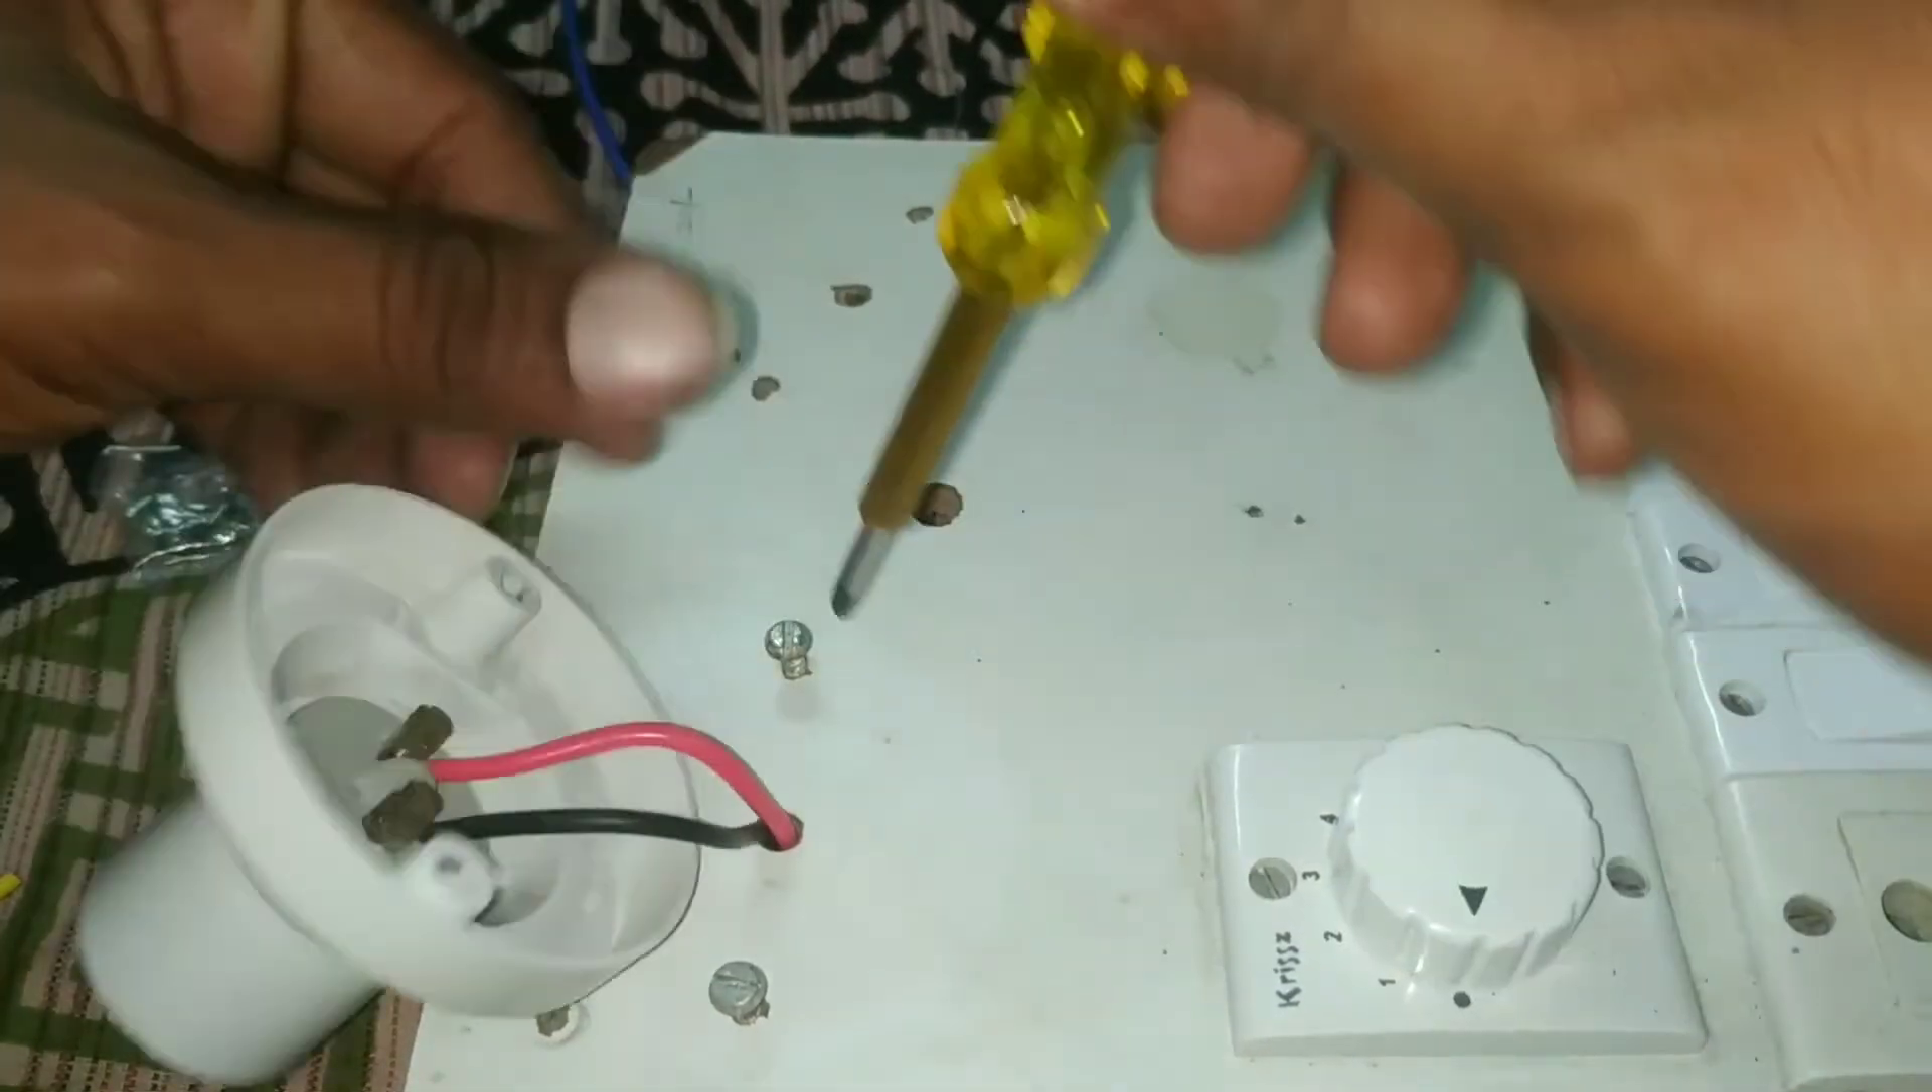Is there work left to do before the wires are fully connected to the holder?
No.